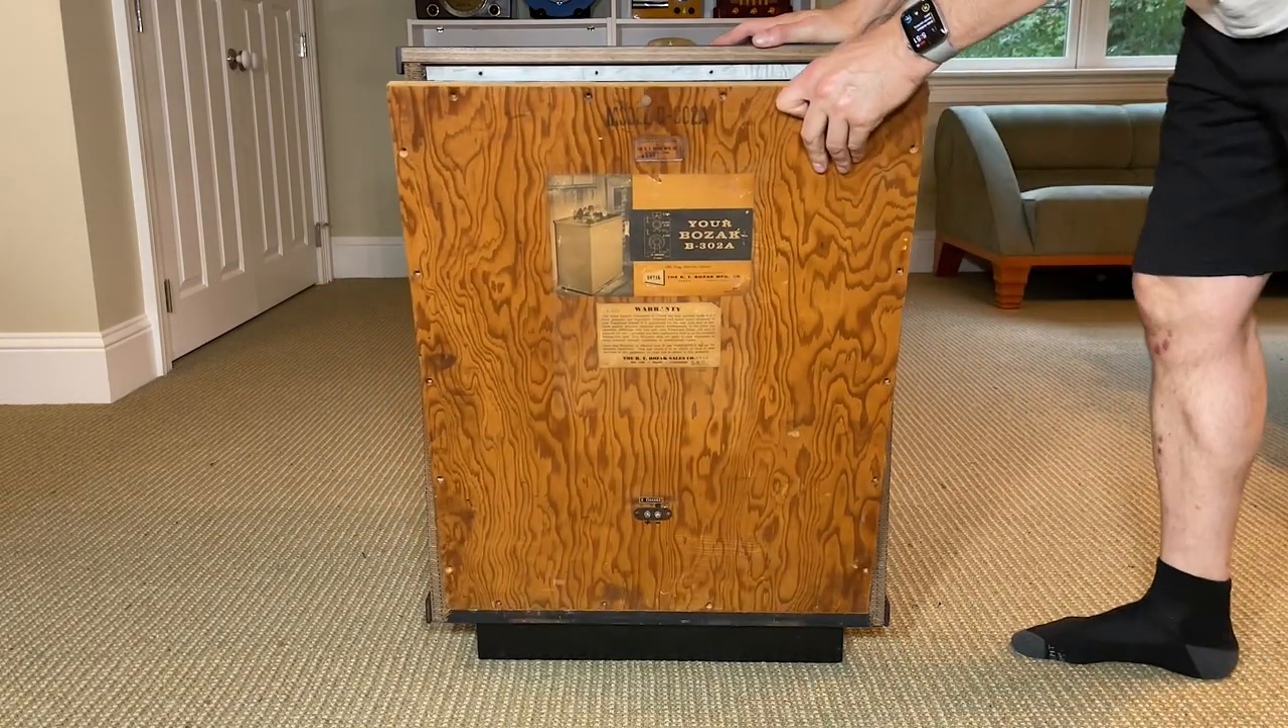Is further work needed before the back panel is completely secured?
Yes.